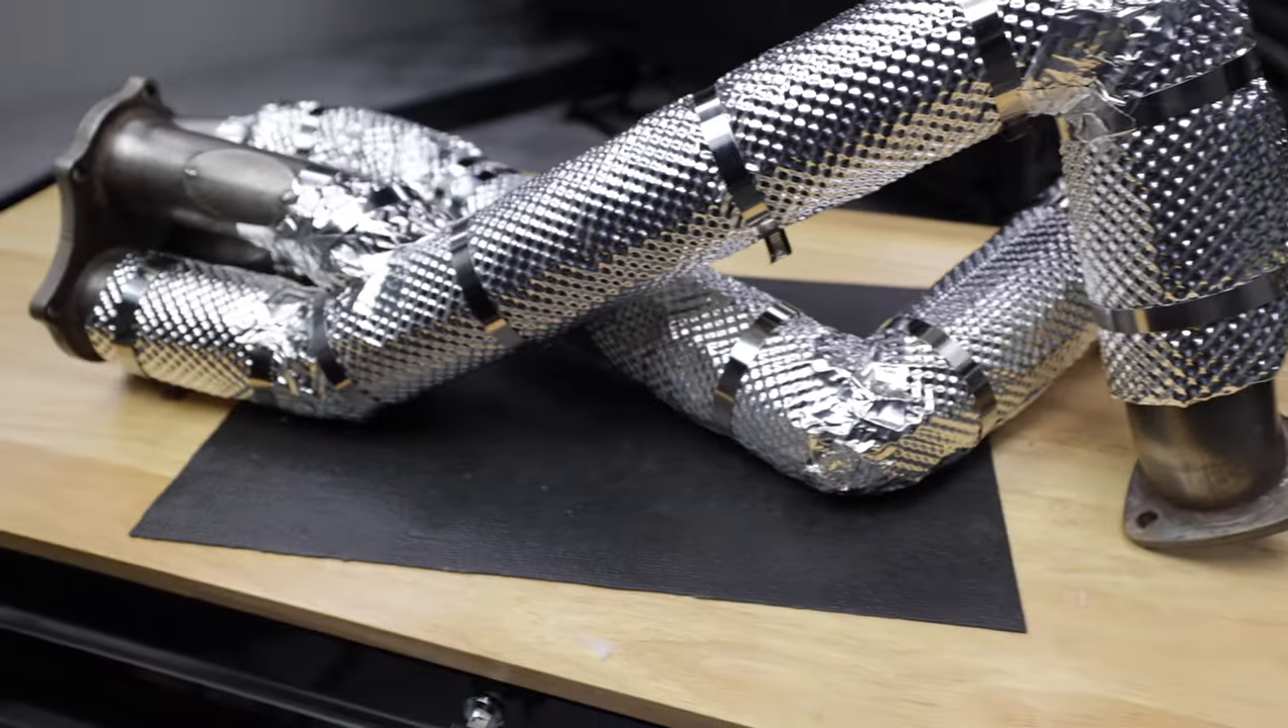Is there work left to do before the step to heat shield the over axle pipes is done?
No.